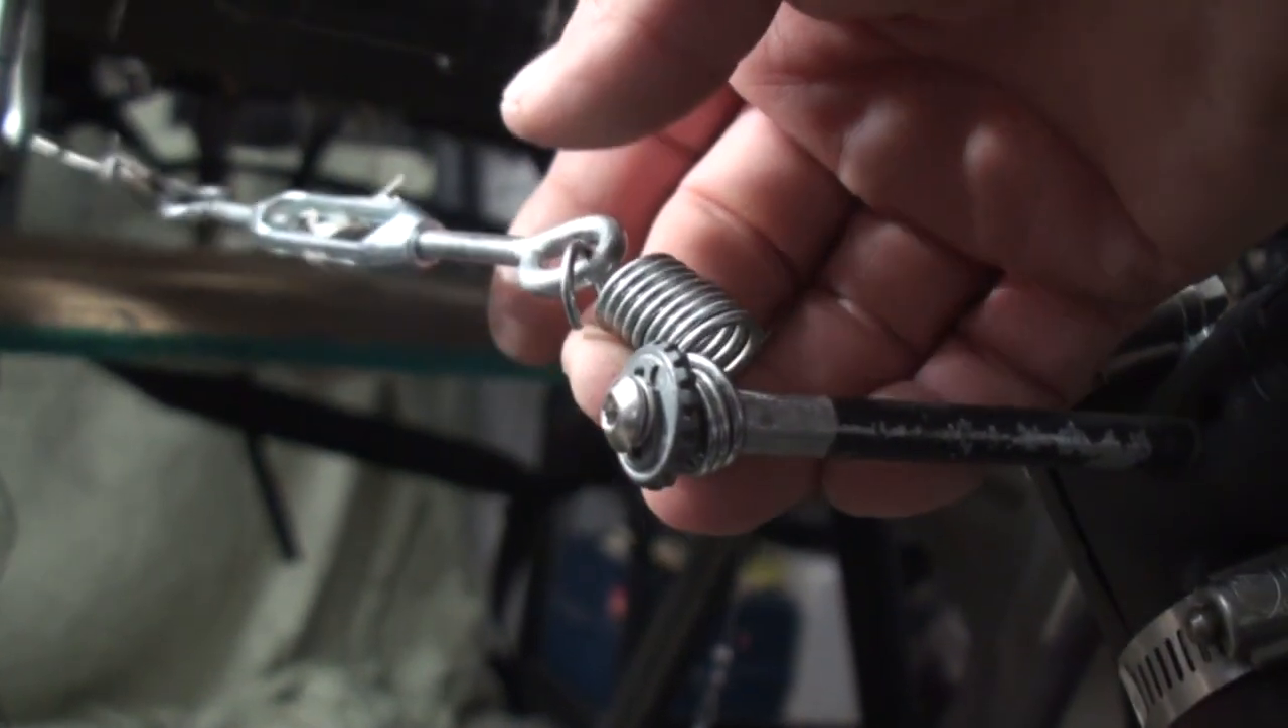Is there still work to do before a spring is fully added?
No.